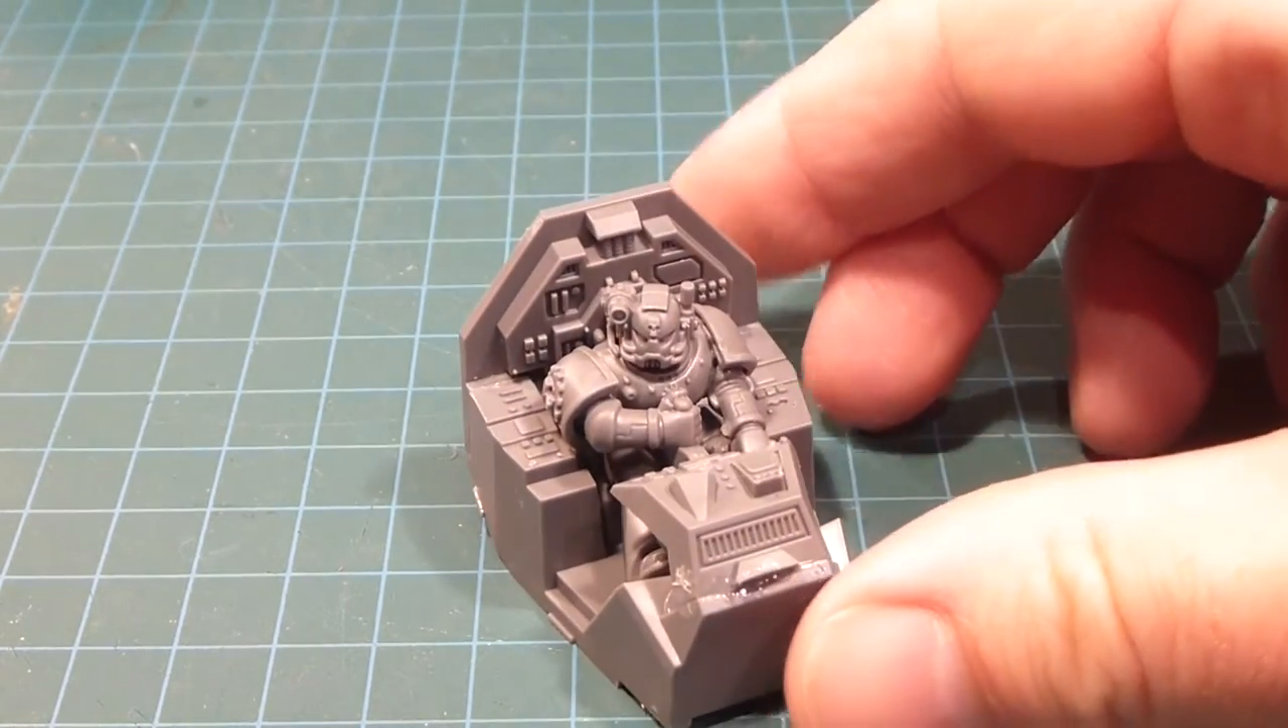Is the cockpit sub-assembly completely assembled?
Yes.